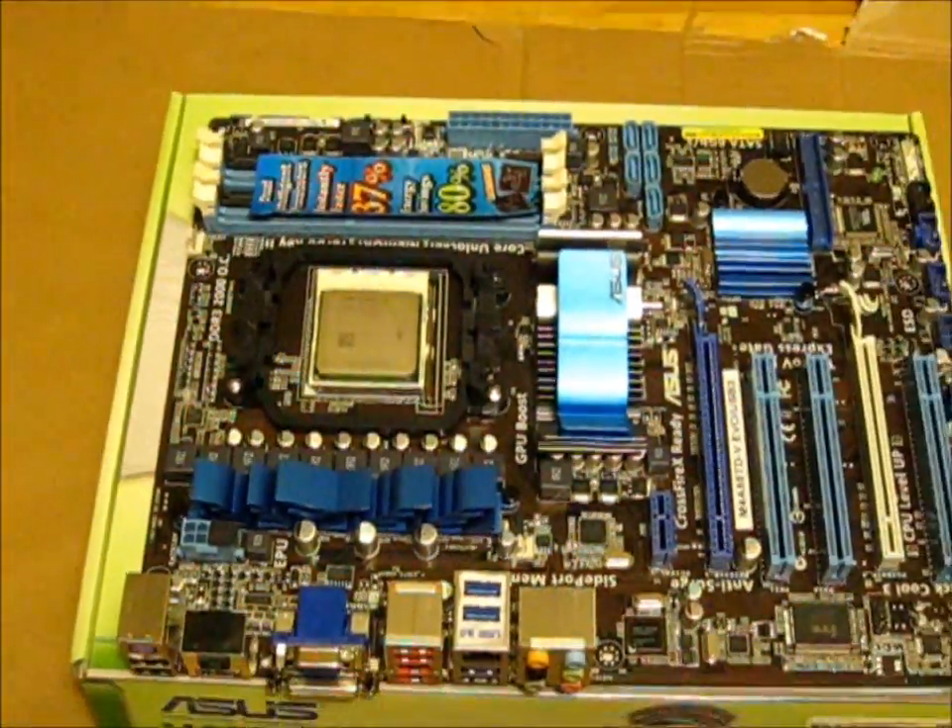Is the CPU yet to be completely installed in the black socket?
No.